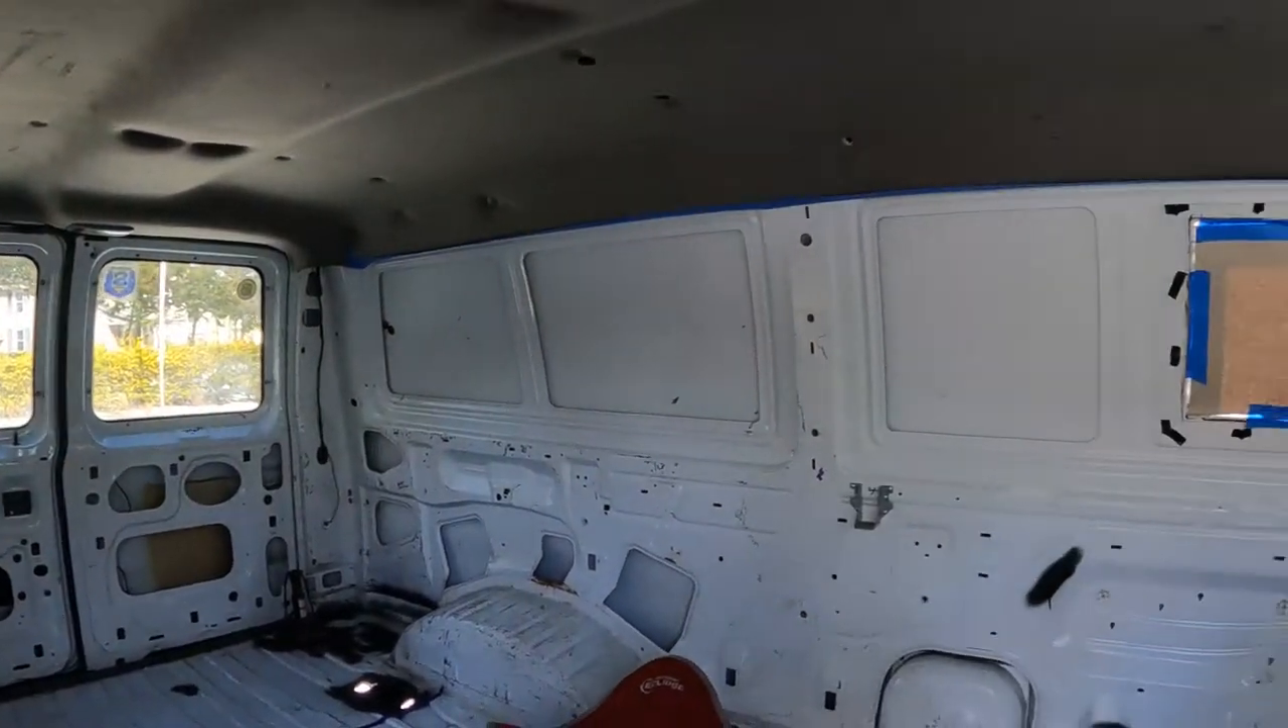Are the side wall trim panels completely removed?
Yes.